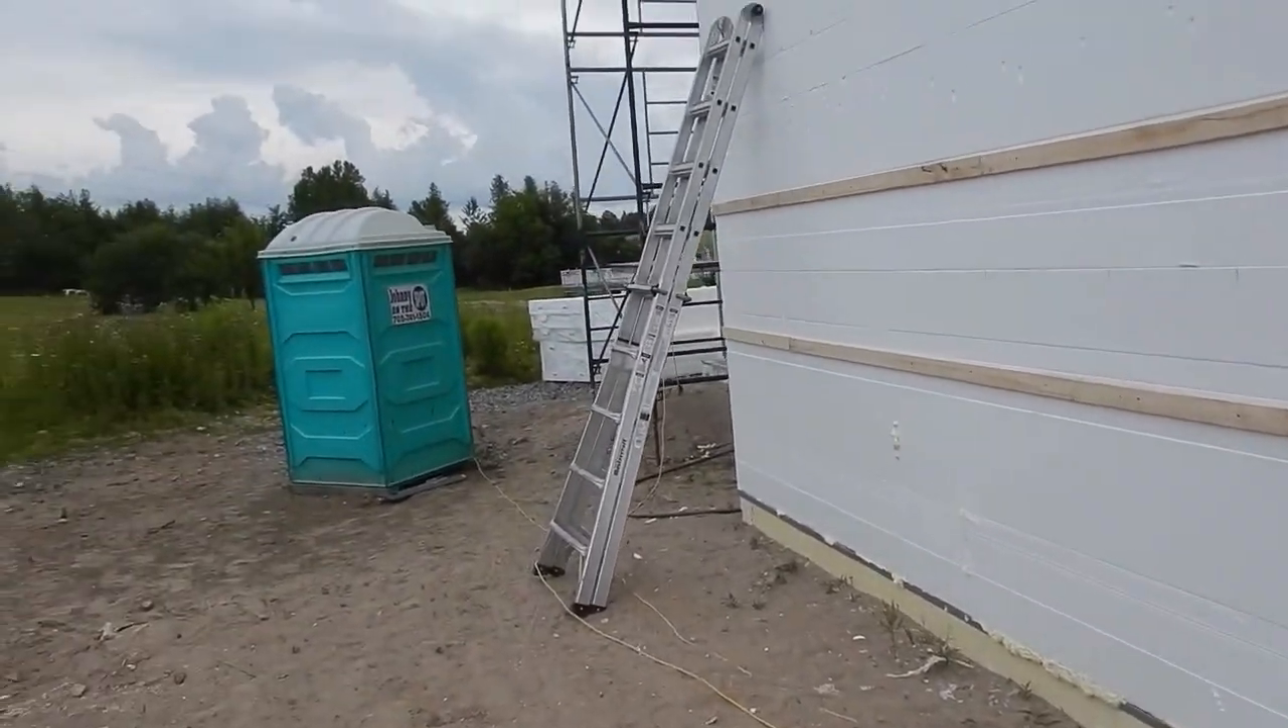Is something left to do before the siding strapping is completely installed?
Yes.